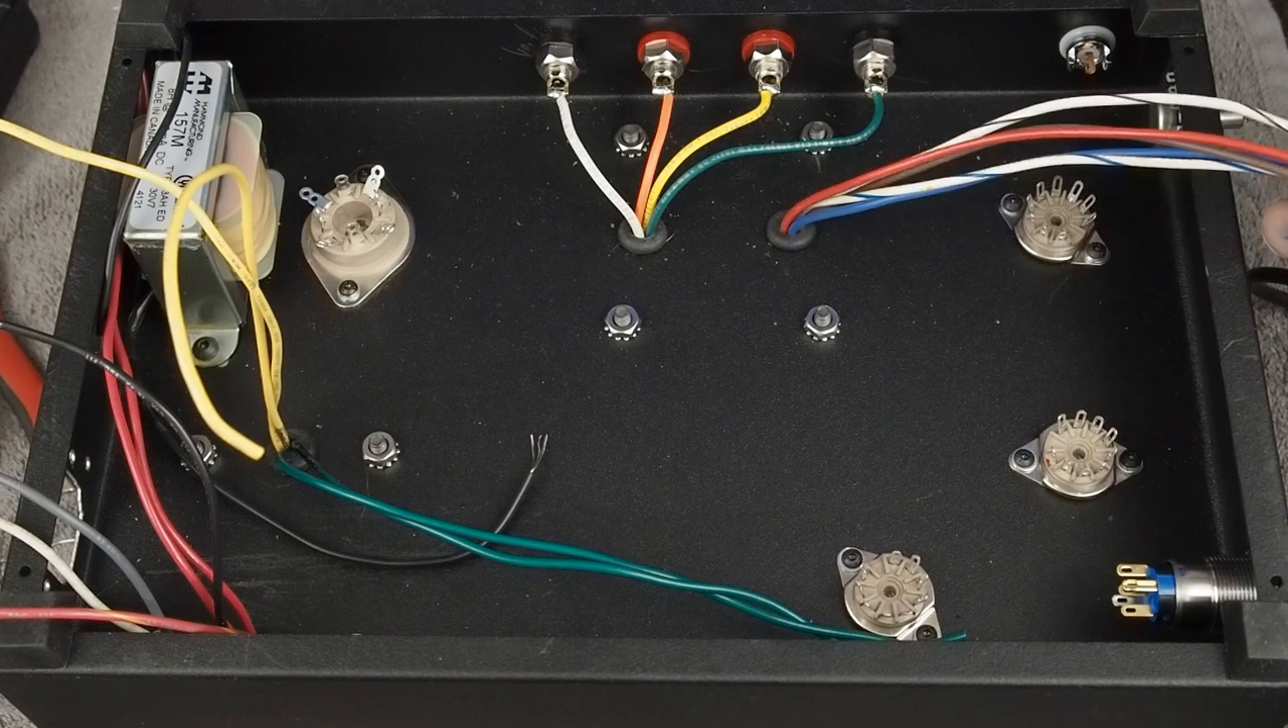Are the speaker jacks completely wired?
Yes.